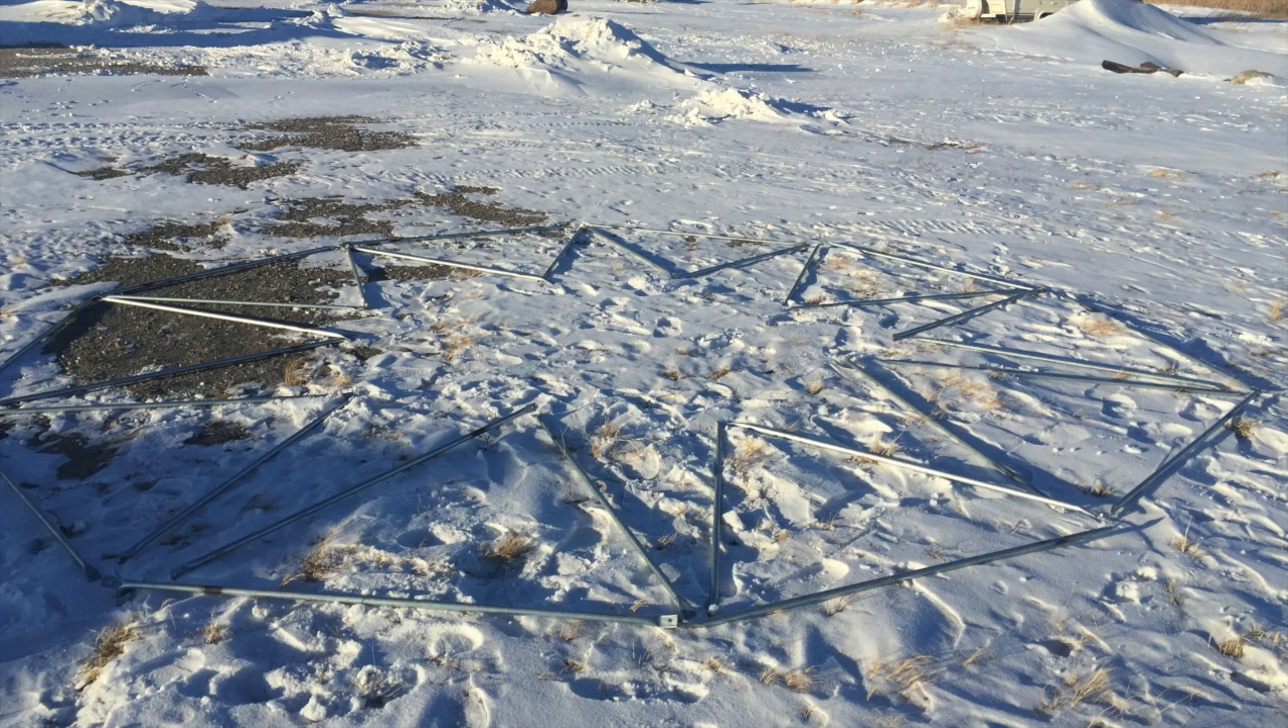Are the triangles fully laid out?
Yes.